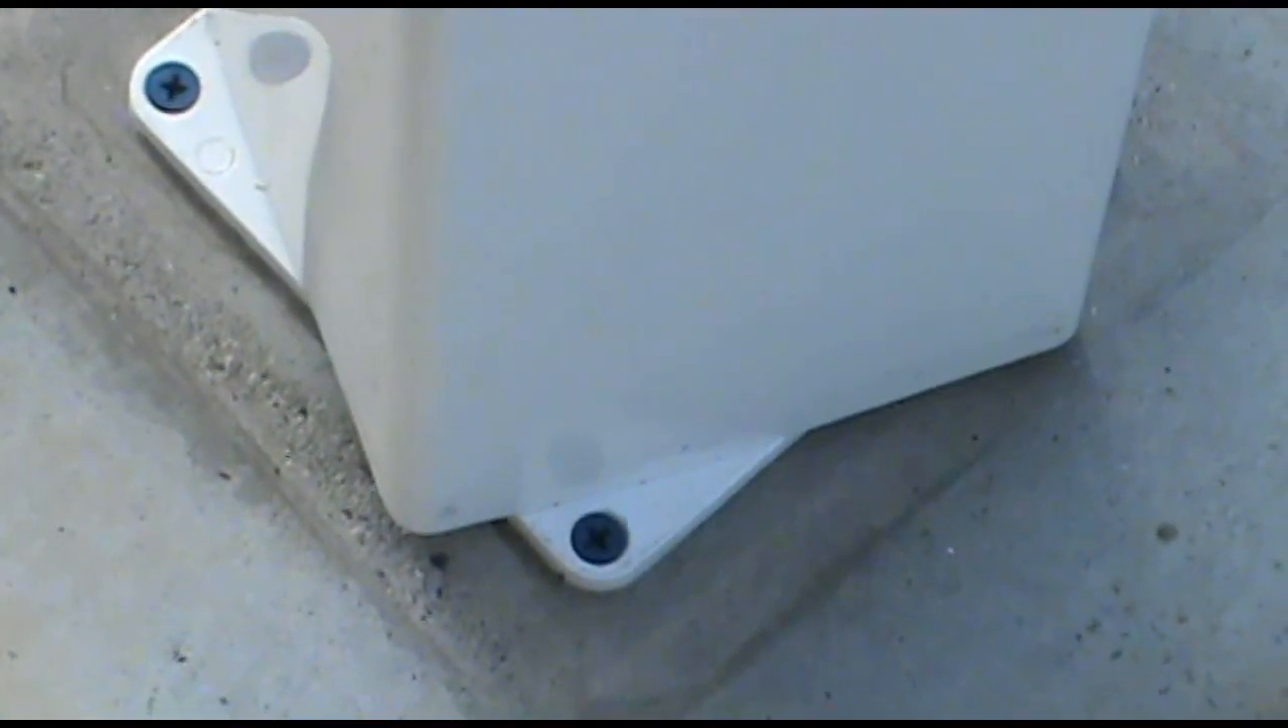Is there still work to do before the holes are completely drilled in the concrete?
No.